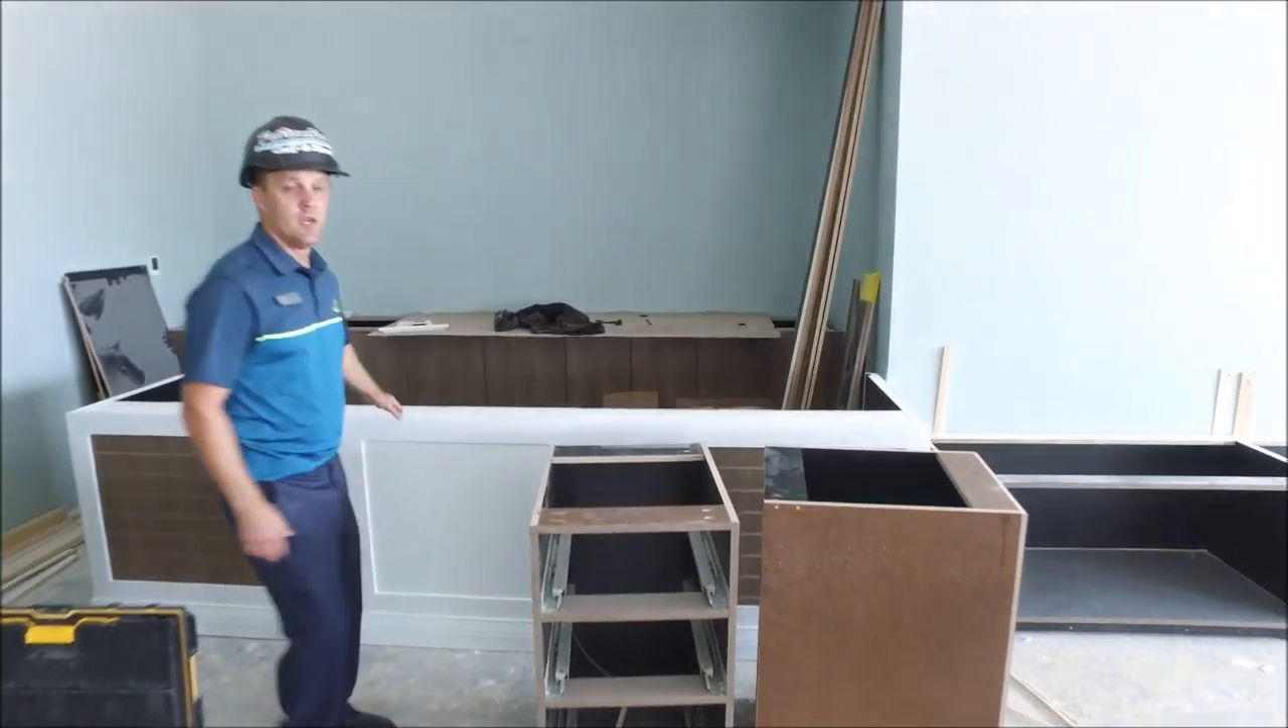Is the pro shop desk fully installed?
No.